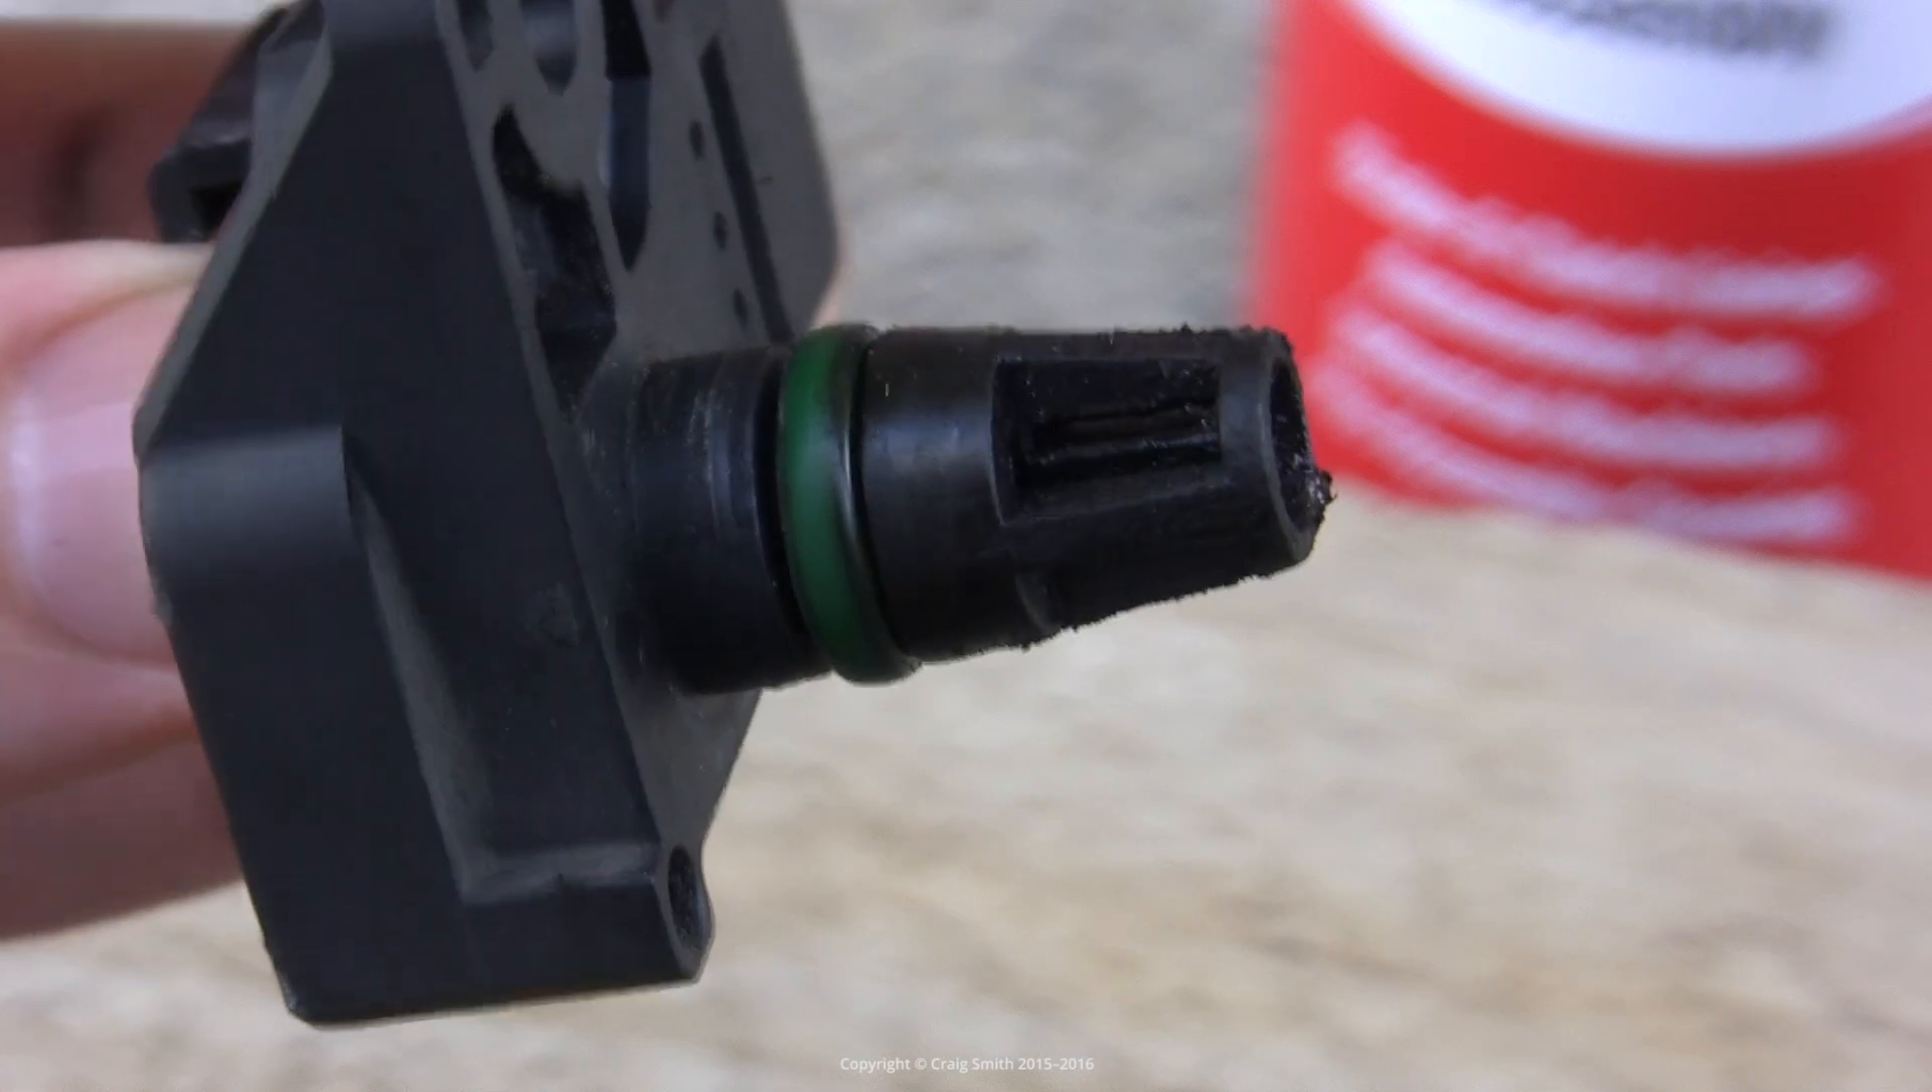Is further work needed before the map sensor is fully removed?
No.